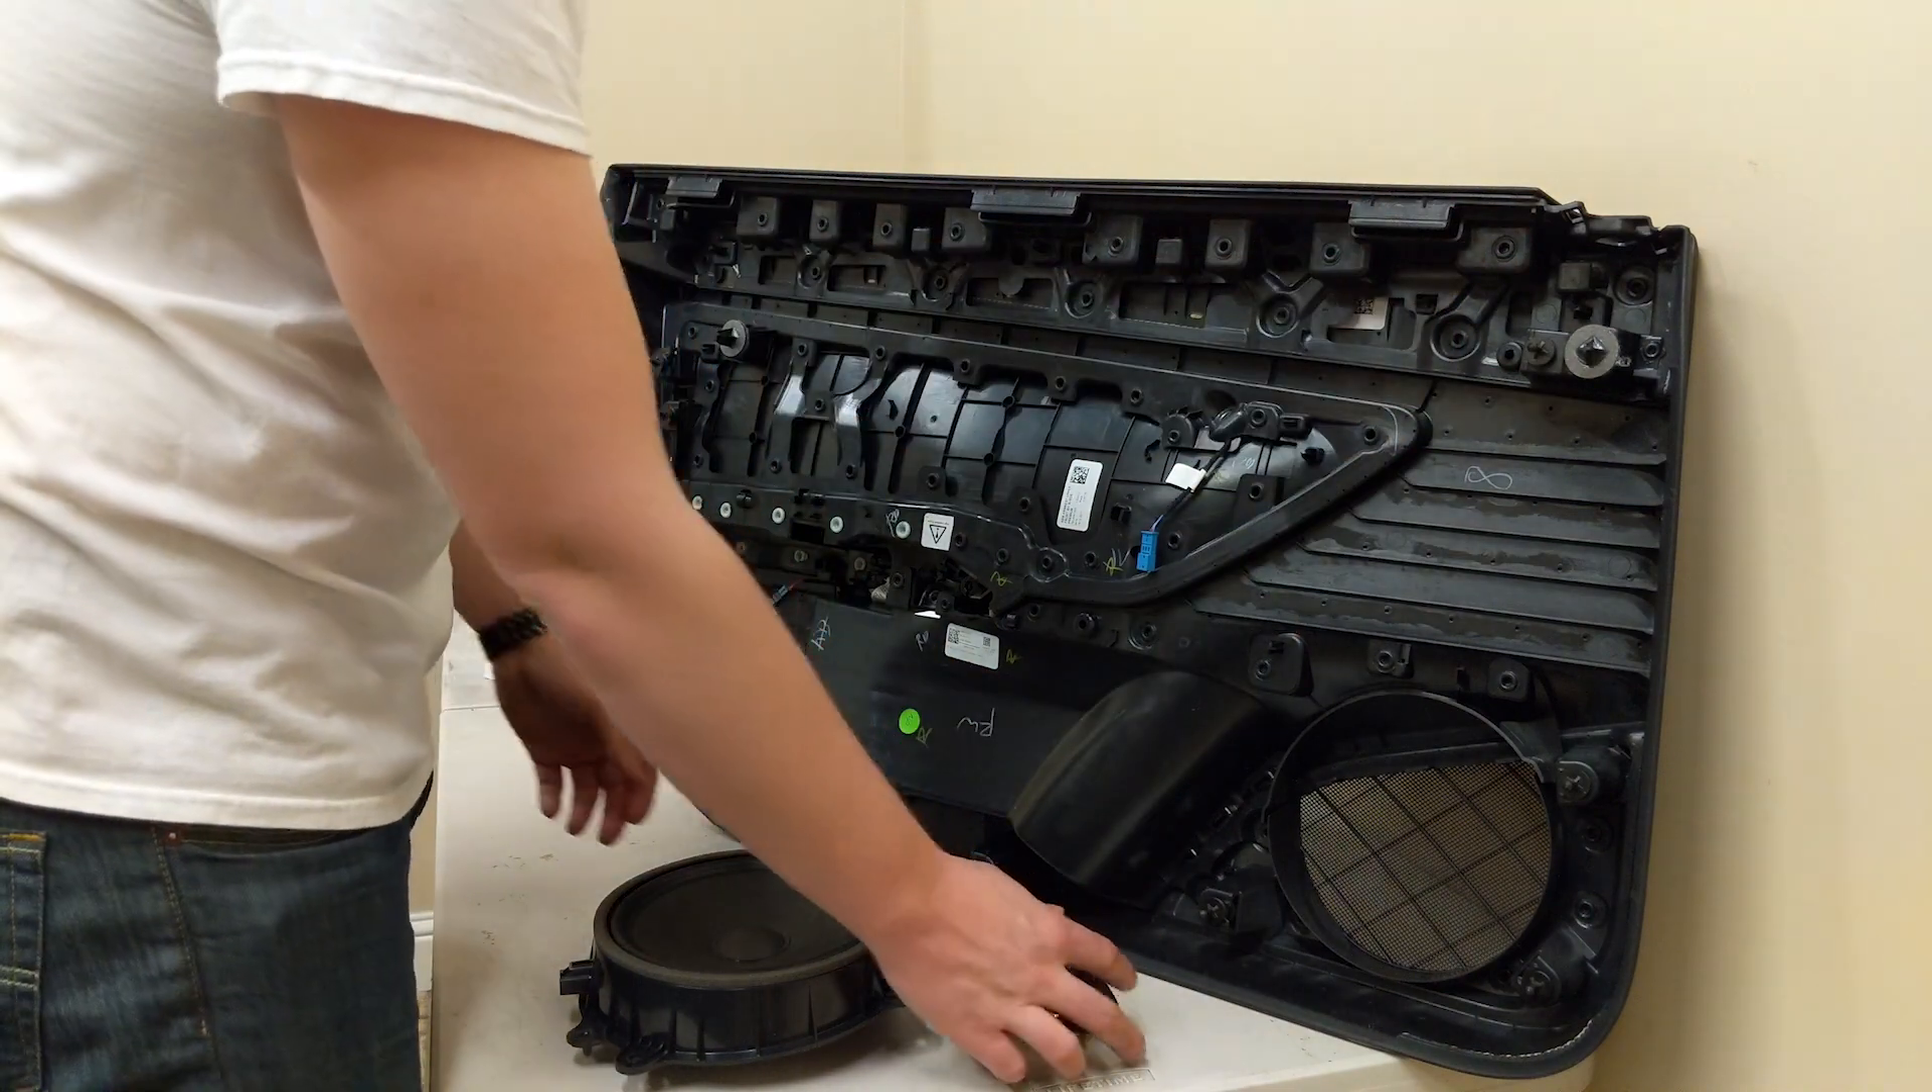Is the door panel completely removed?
Yes.